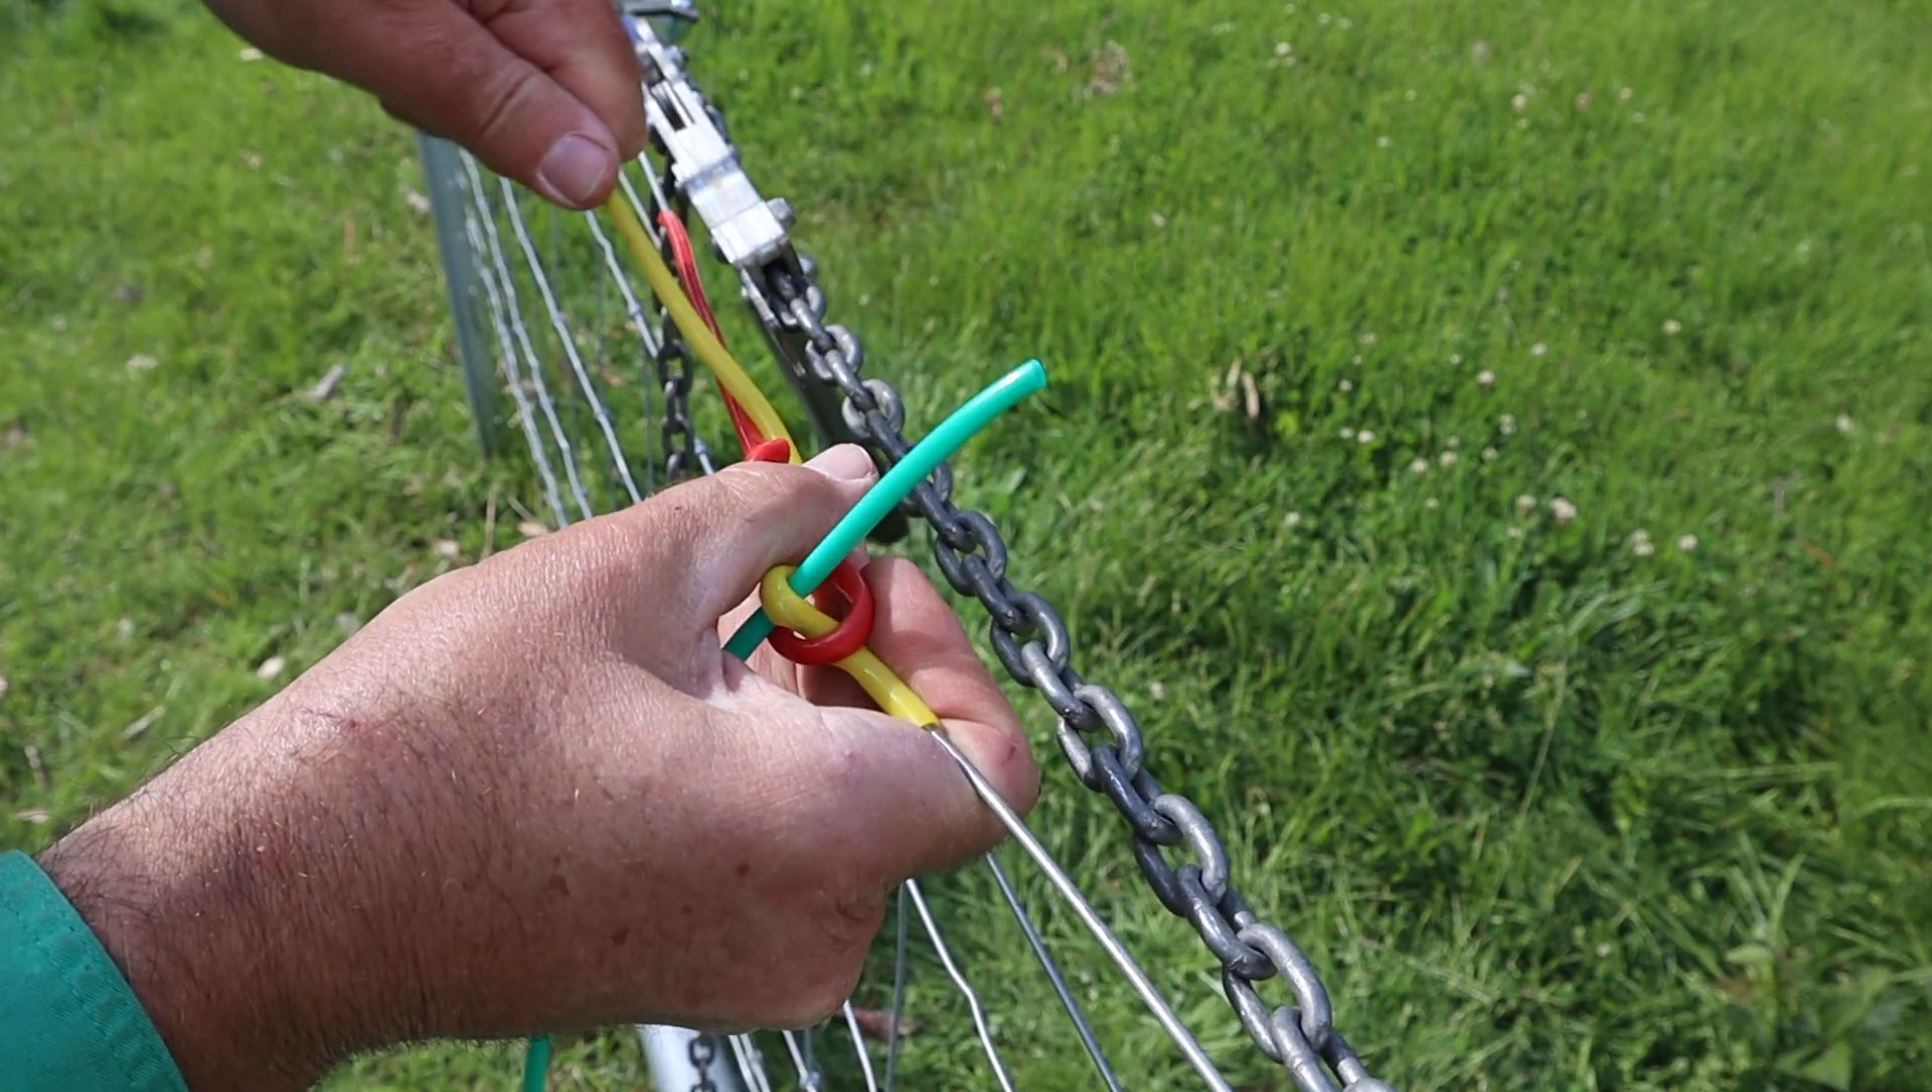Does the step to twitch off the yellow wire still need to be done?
Yes.